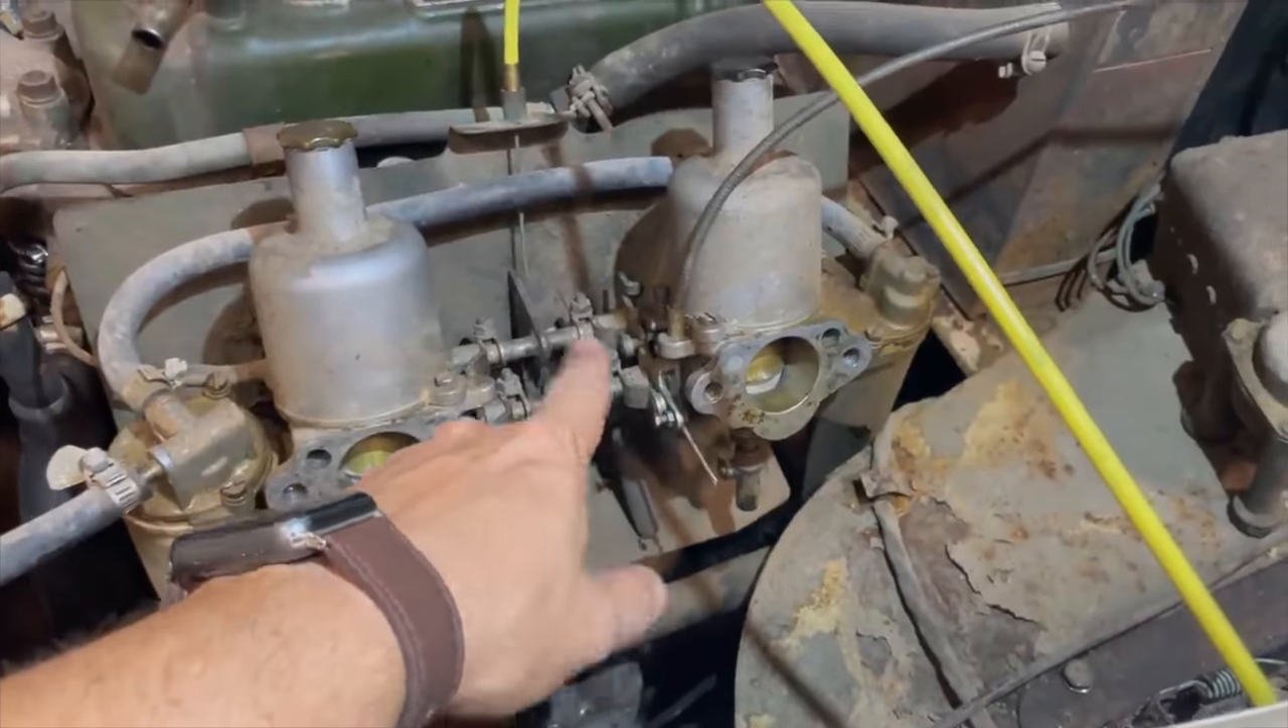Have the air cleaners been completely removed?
Yes.